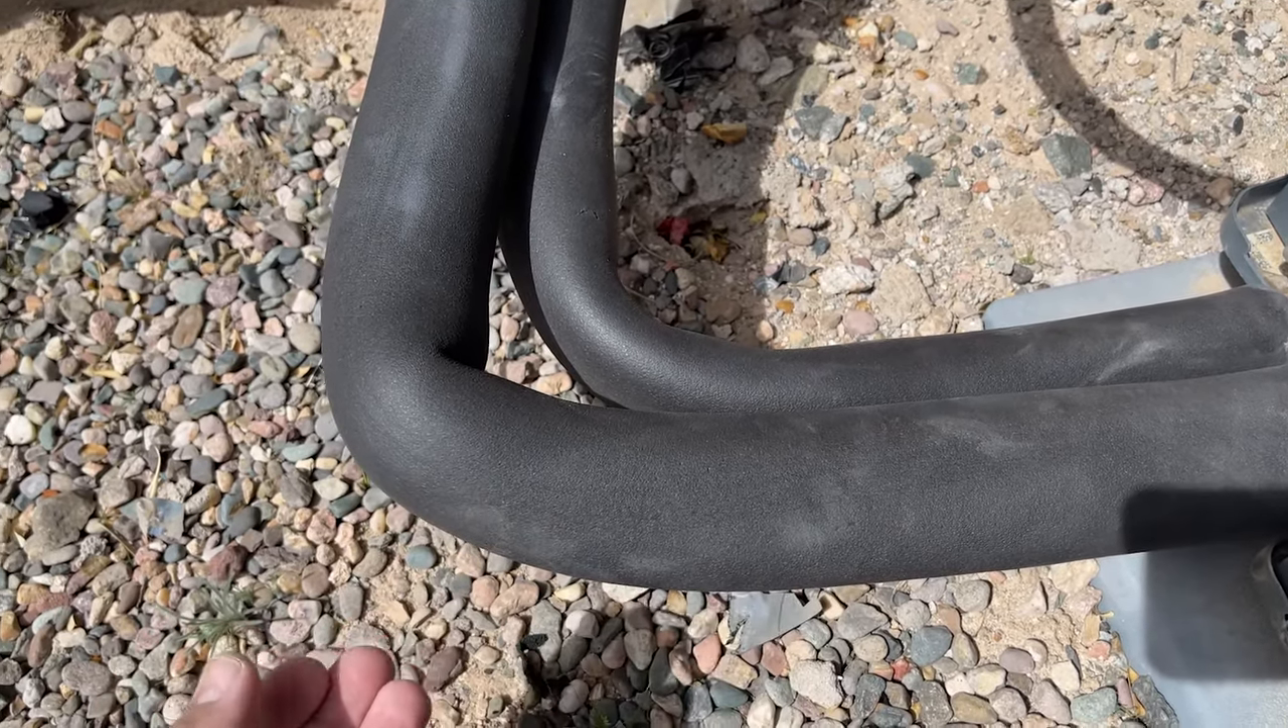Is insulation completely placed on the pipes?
Yes.